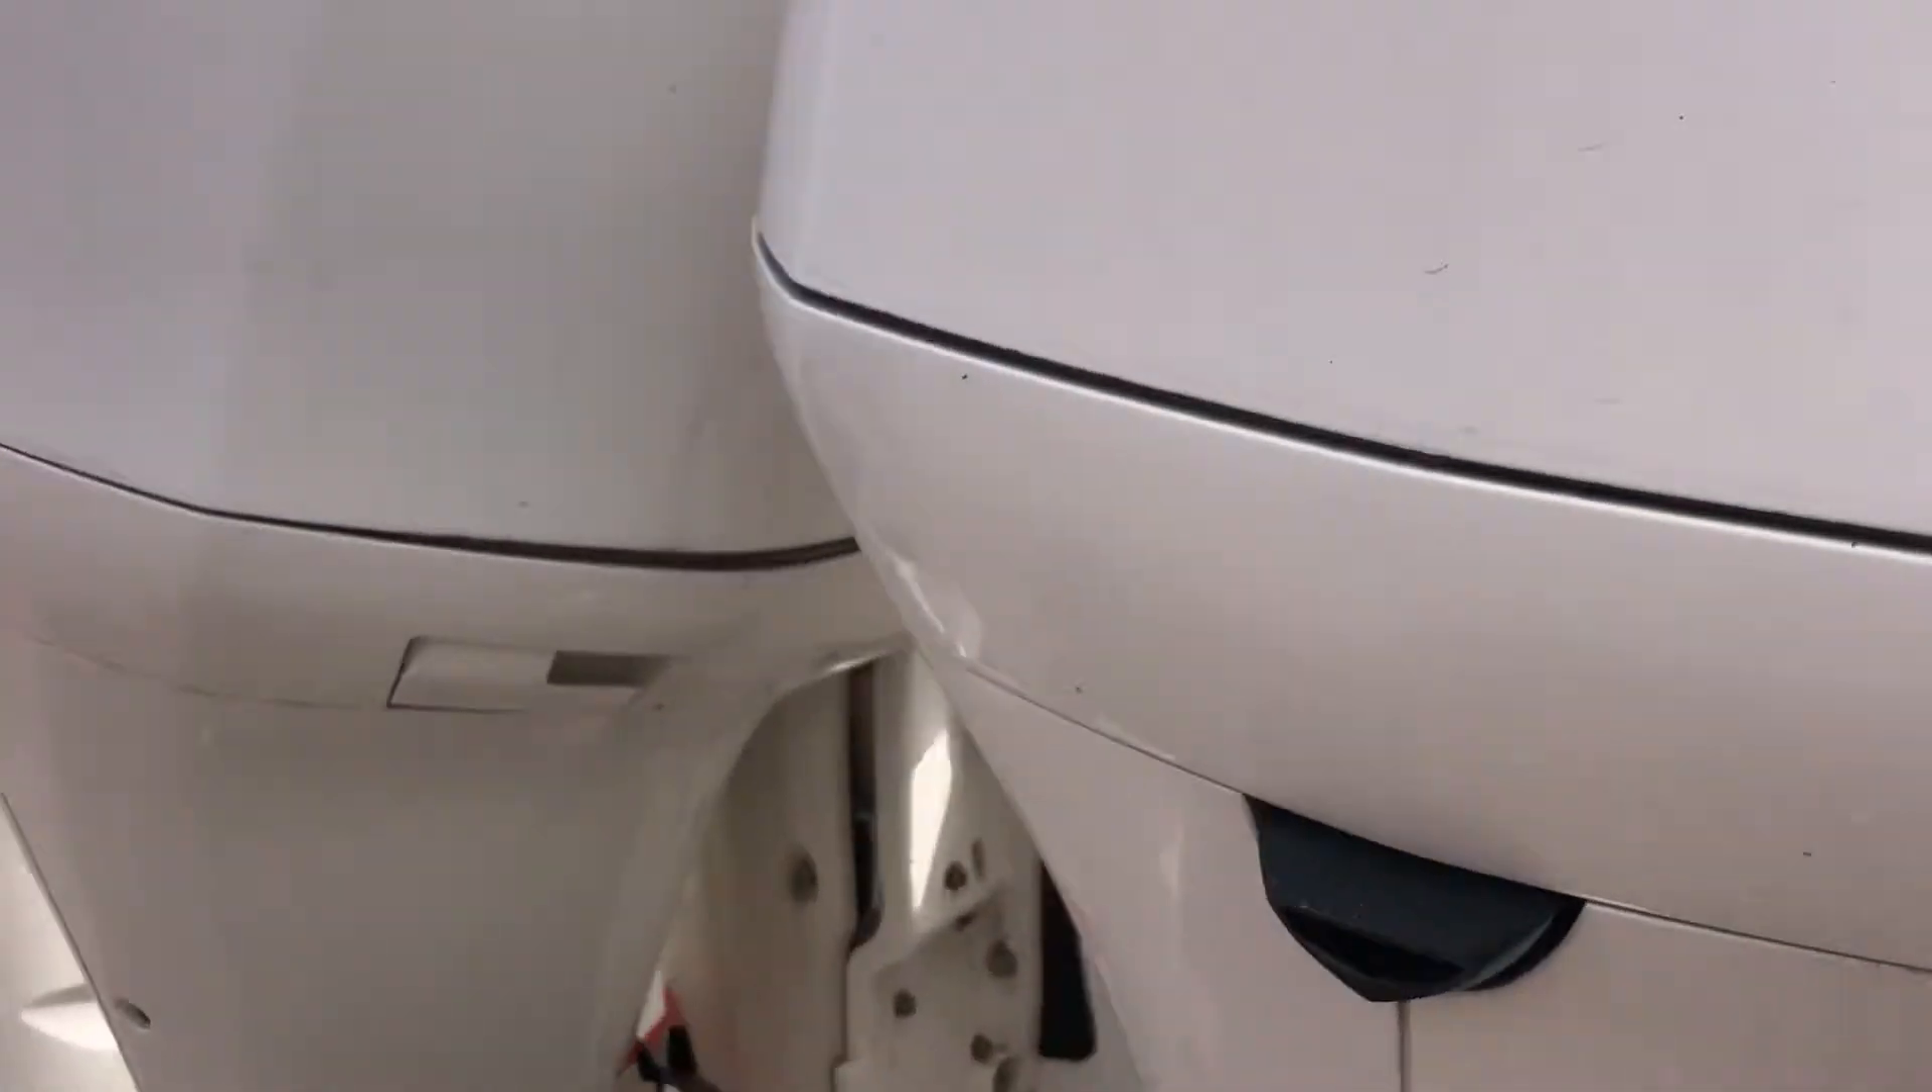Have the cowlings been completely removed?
No.